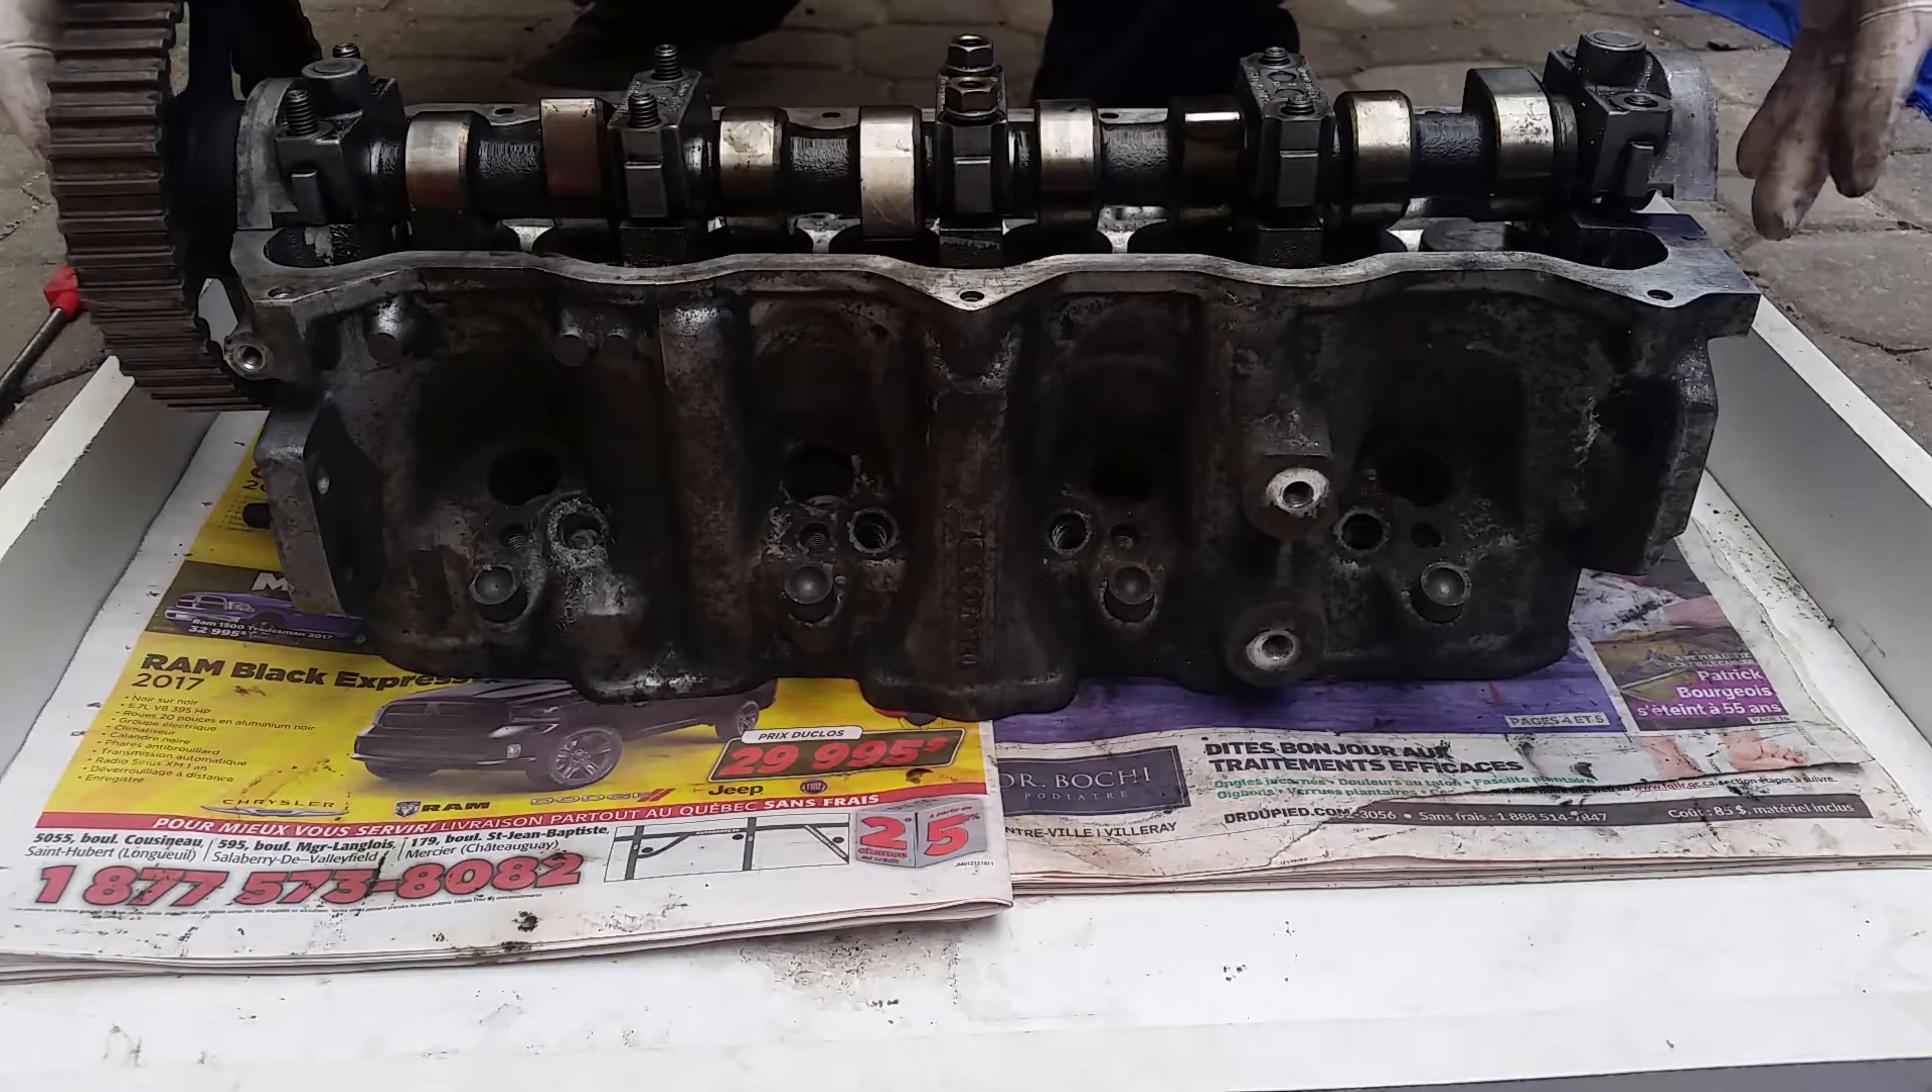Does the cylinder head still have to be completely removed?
No.